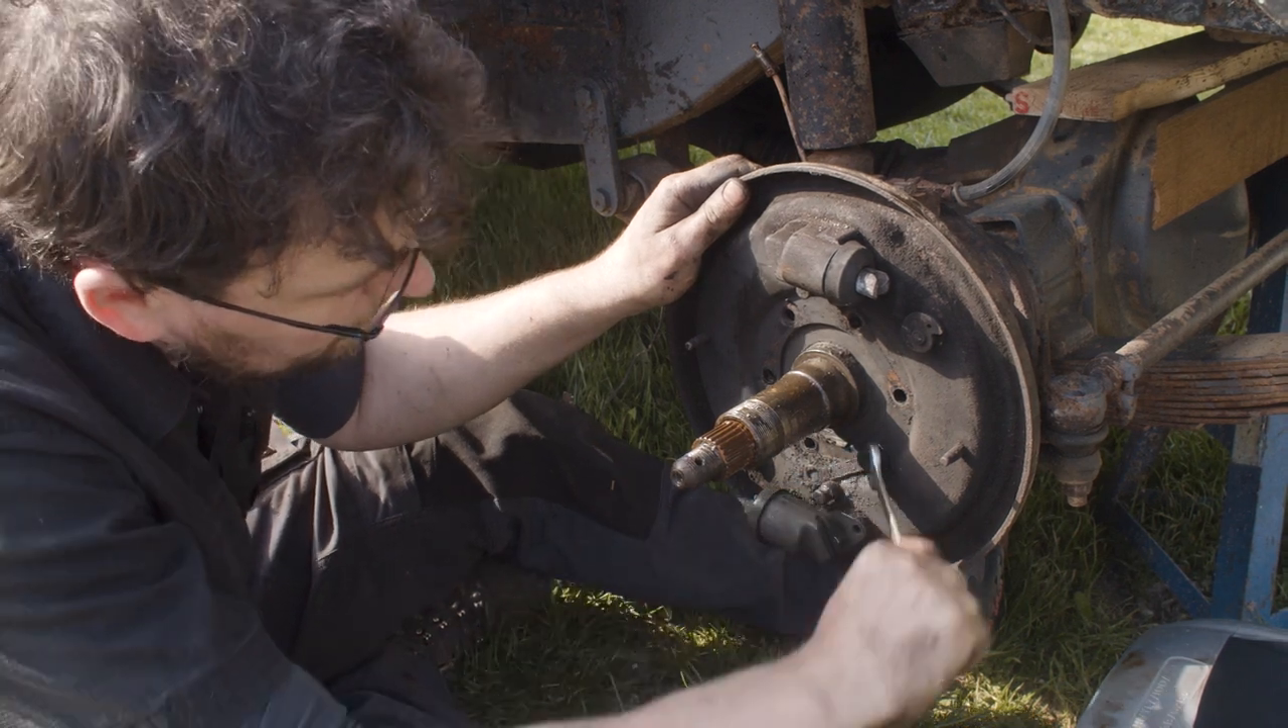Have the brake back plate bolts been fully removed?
No.